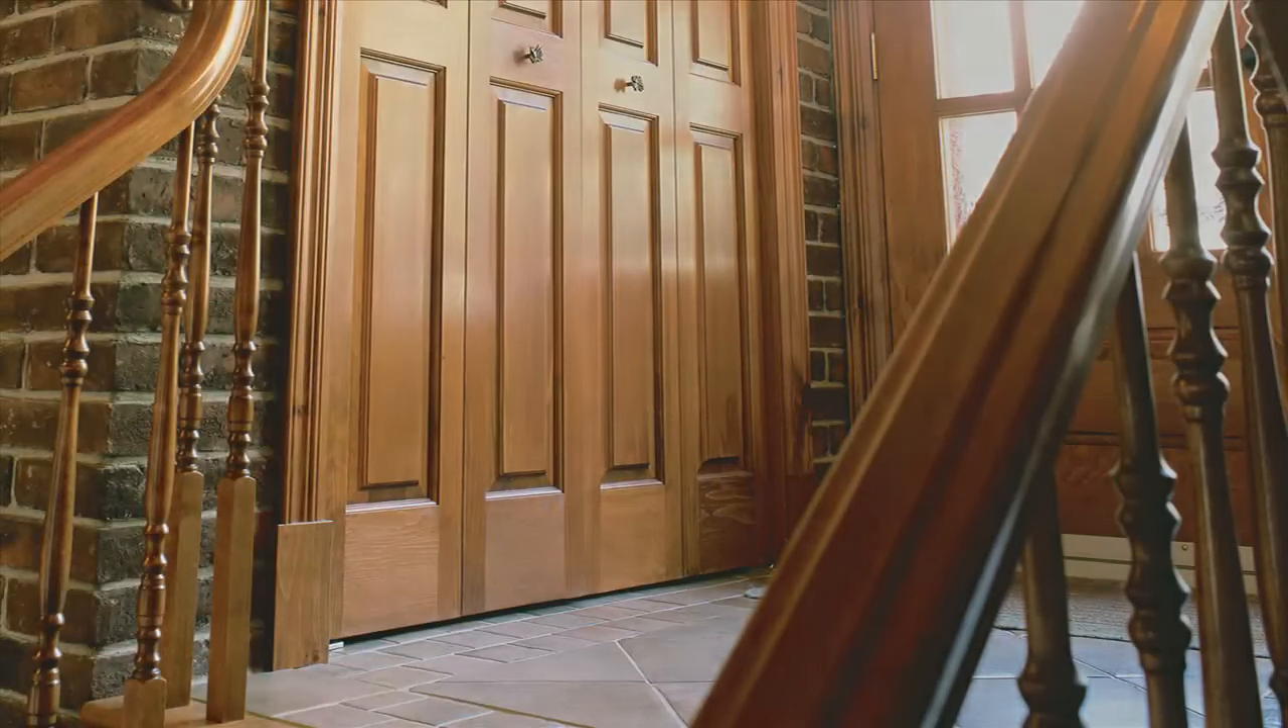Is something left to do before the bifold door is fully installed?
No.